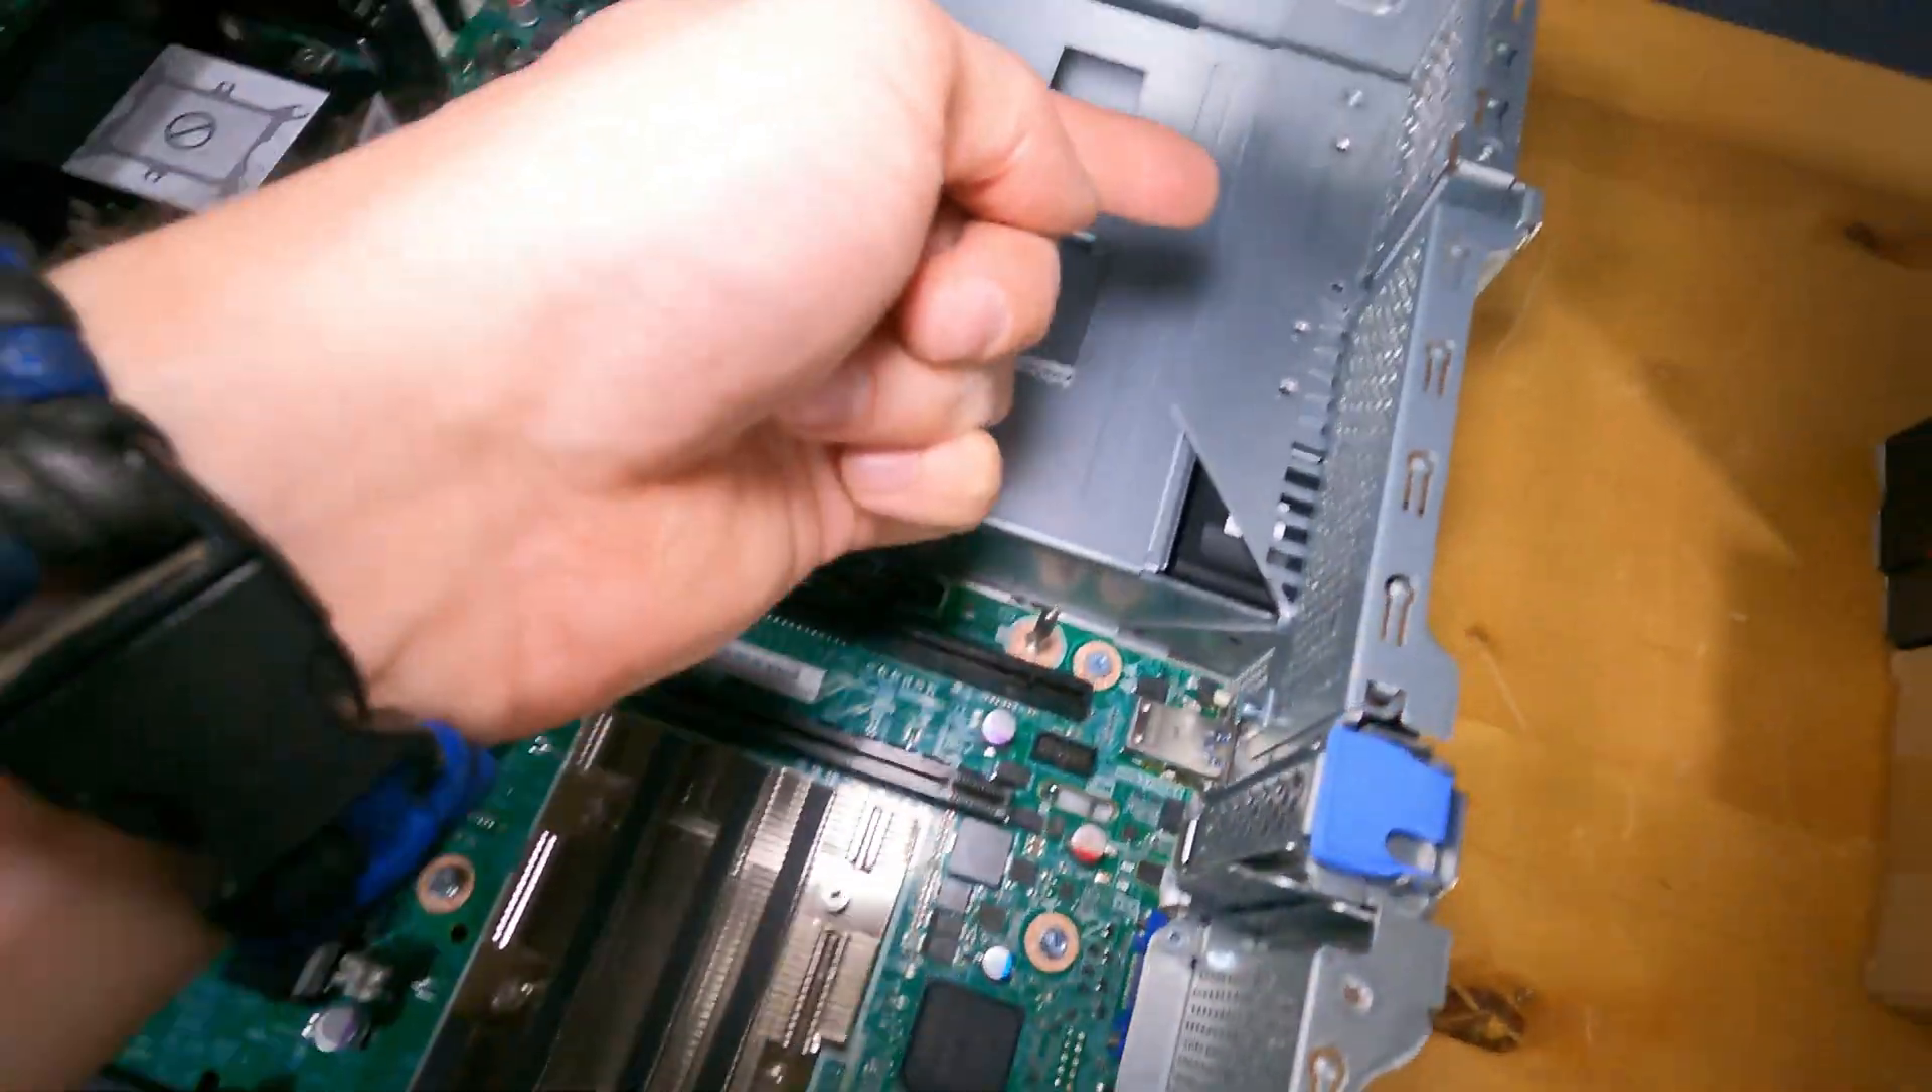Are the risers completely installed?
No.